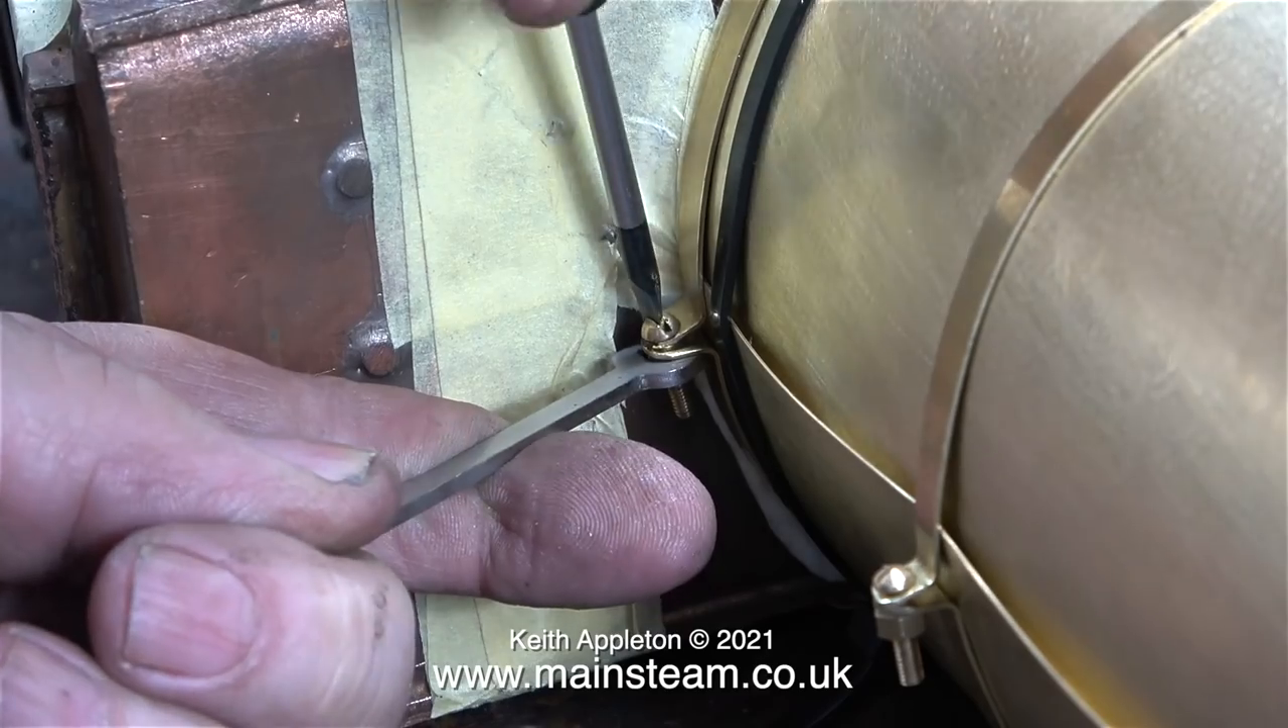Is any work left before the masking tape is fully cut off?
Yes.